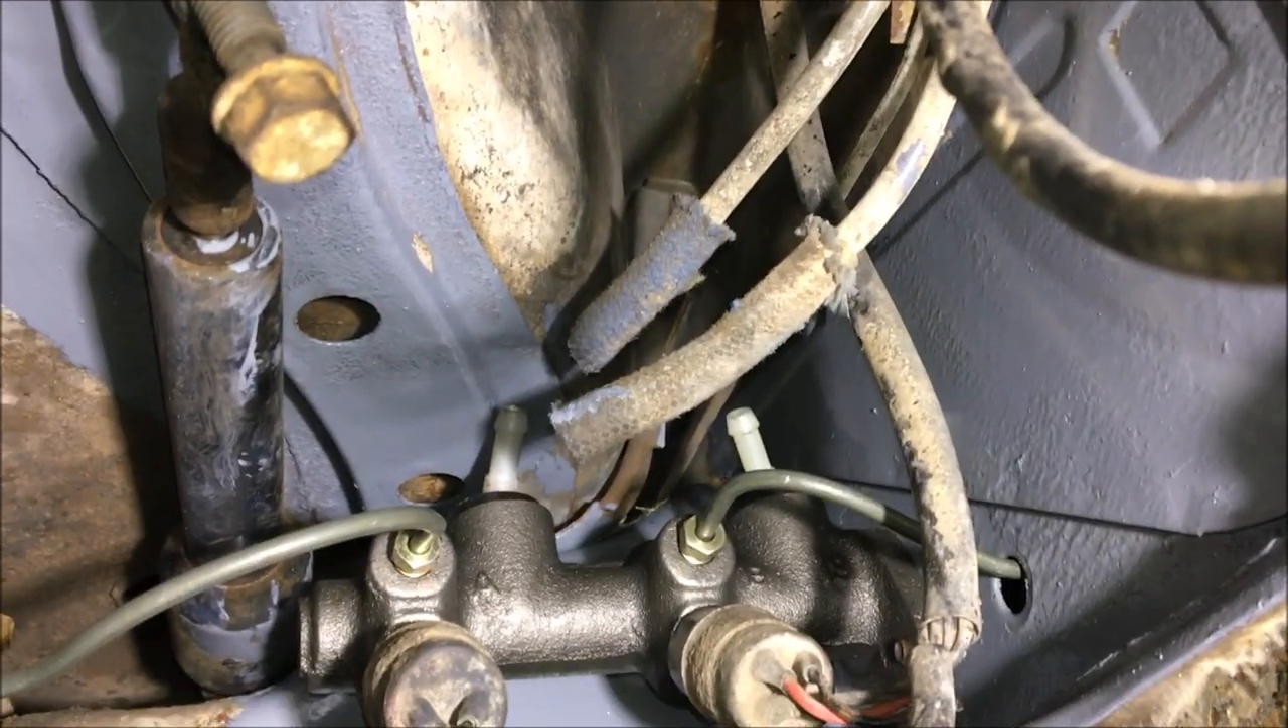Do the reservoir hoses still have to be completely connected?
Yes.